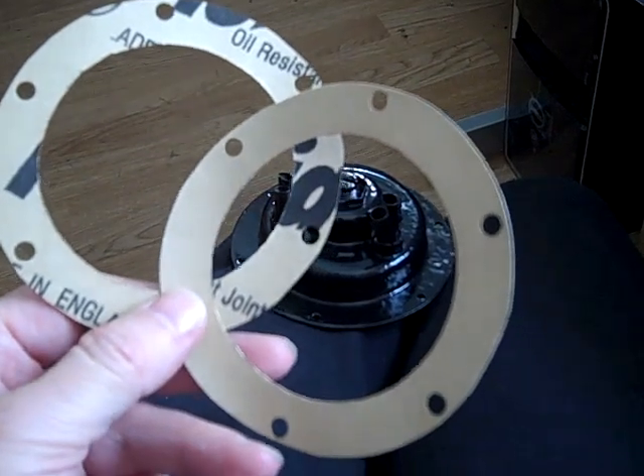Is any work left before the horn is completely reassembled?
Yes.